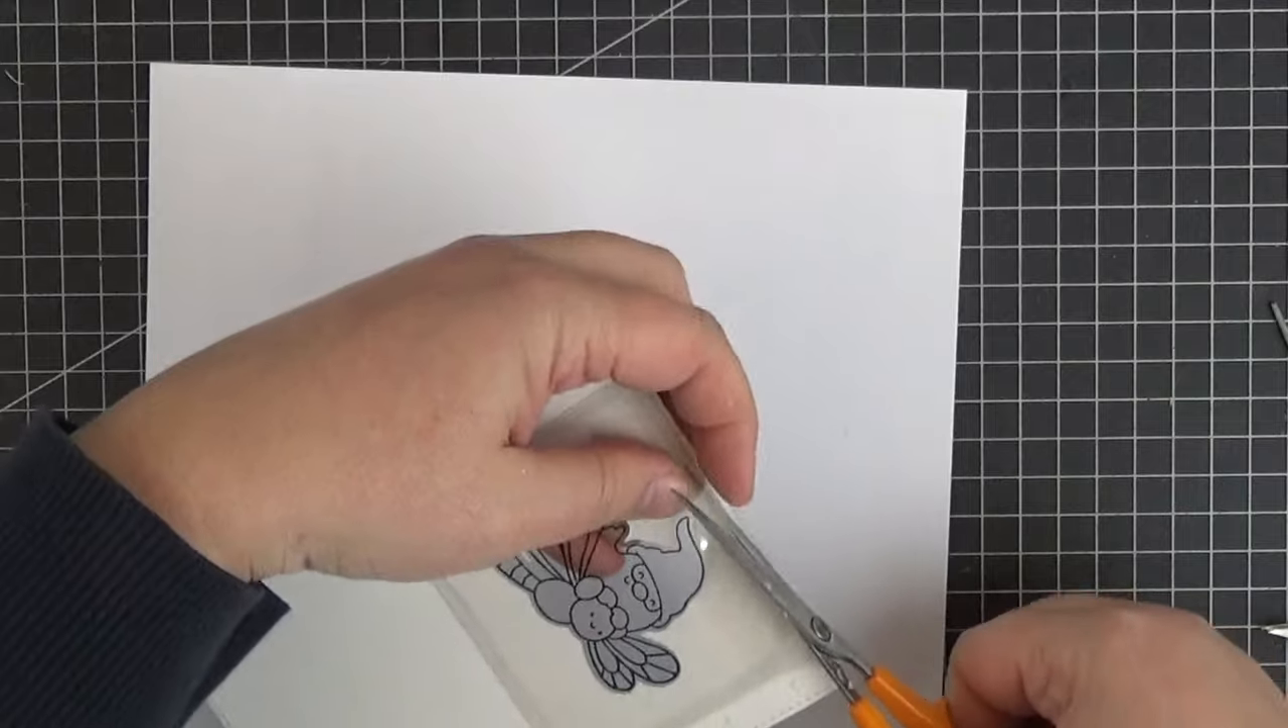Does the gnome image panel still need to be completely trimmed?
Yes.